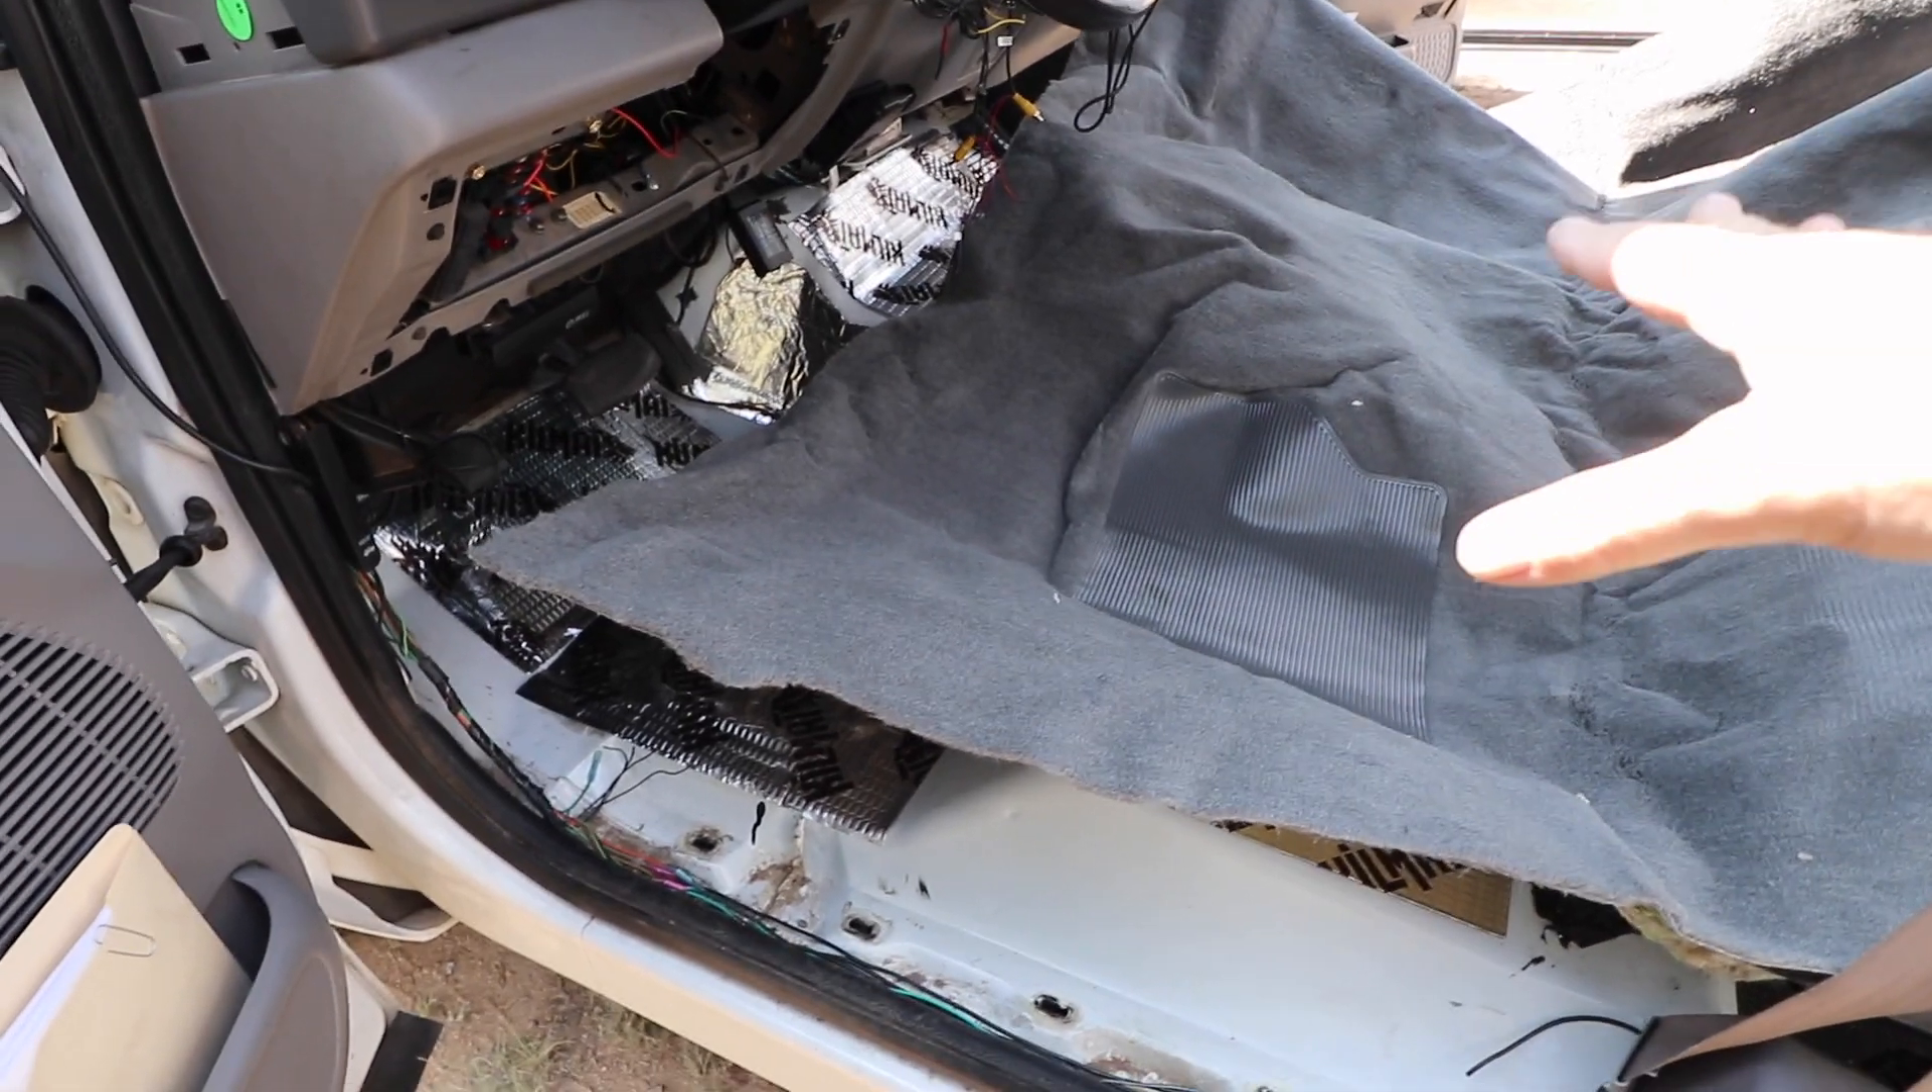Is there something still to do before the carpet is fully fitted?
Yes.